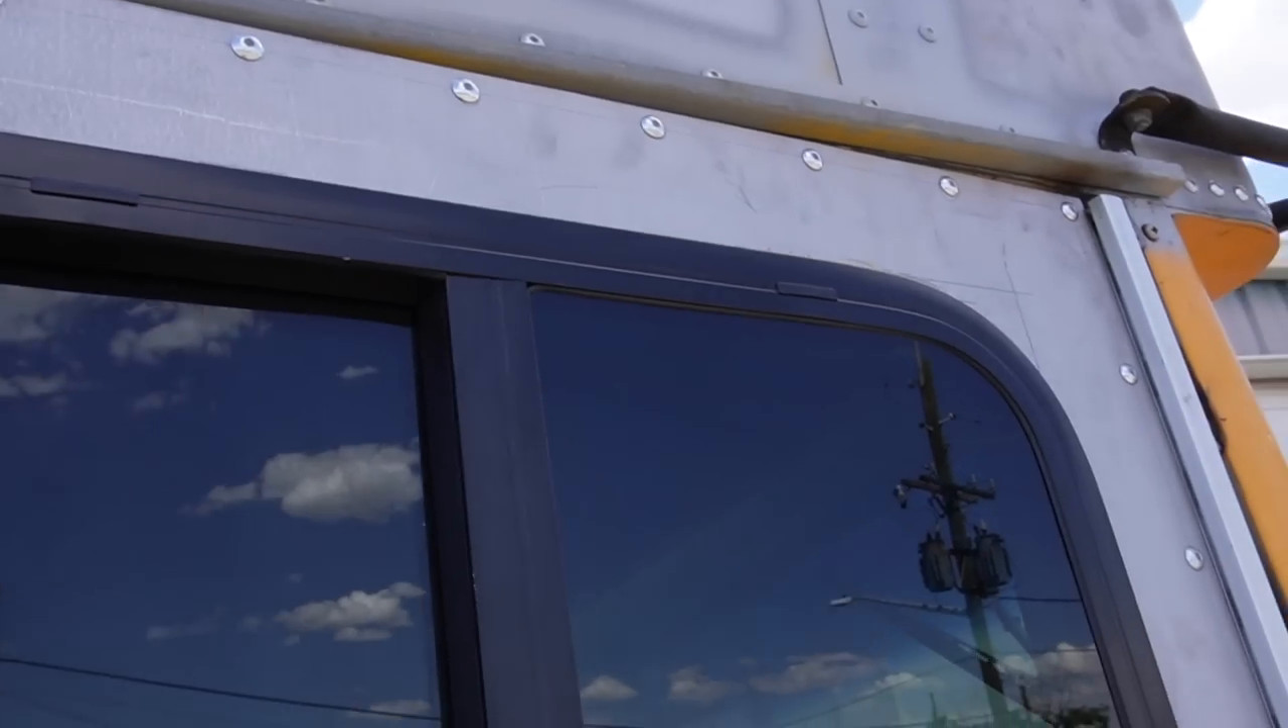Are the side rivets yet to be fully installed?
No.